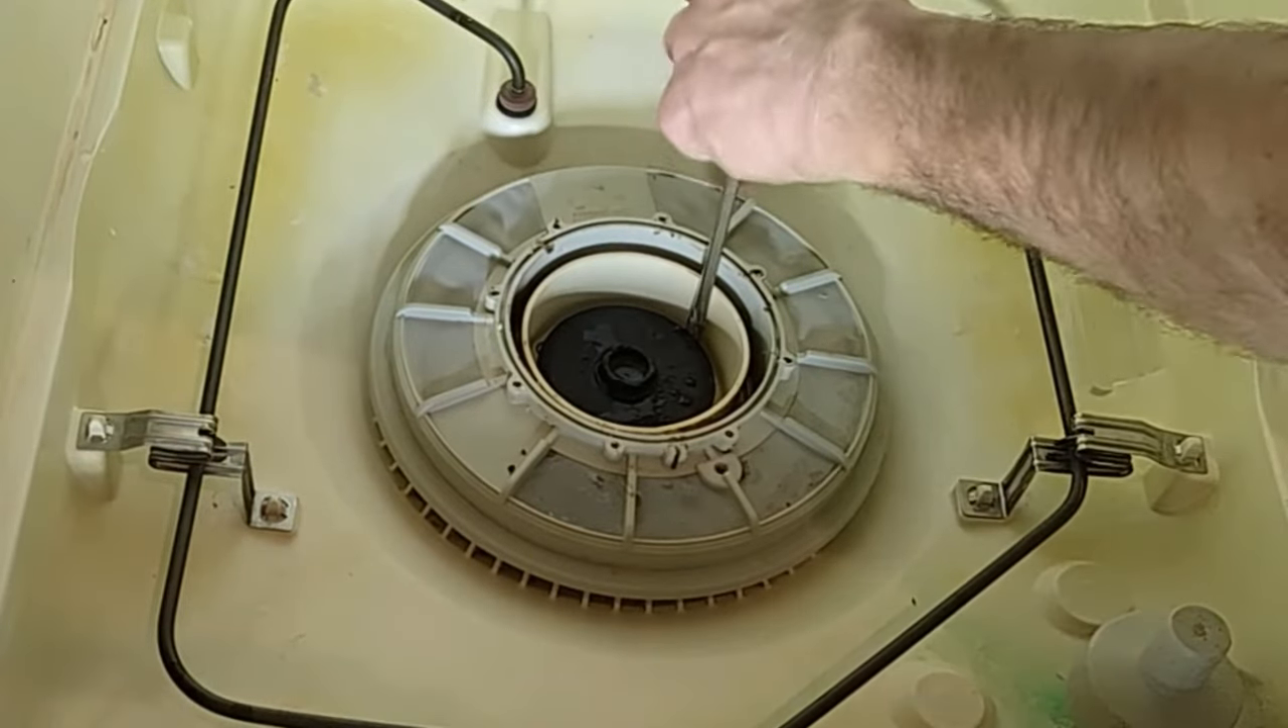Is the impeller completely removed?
No.